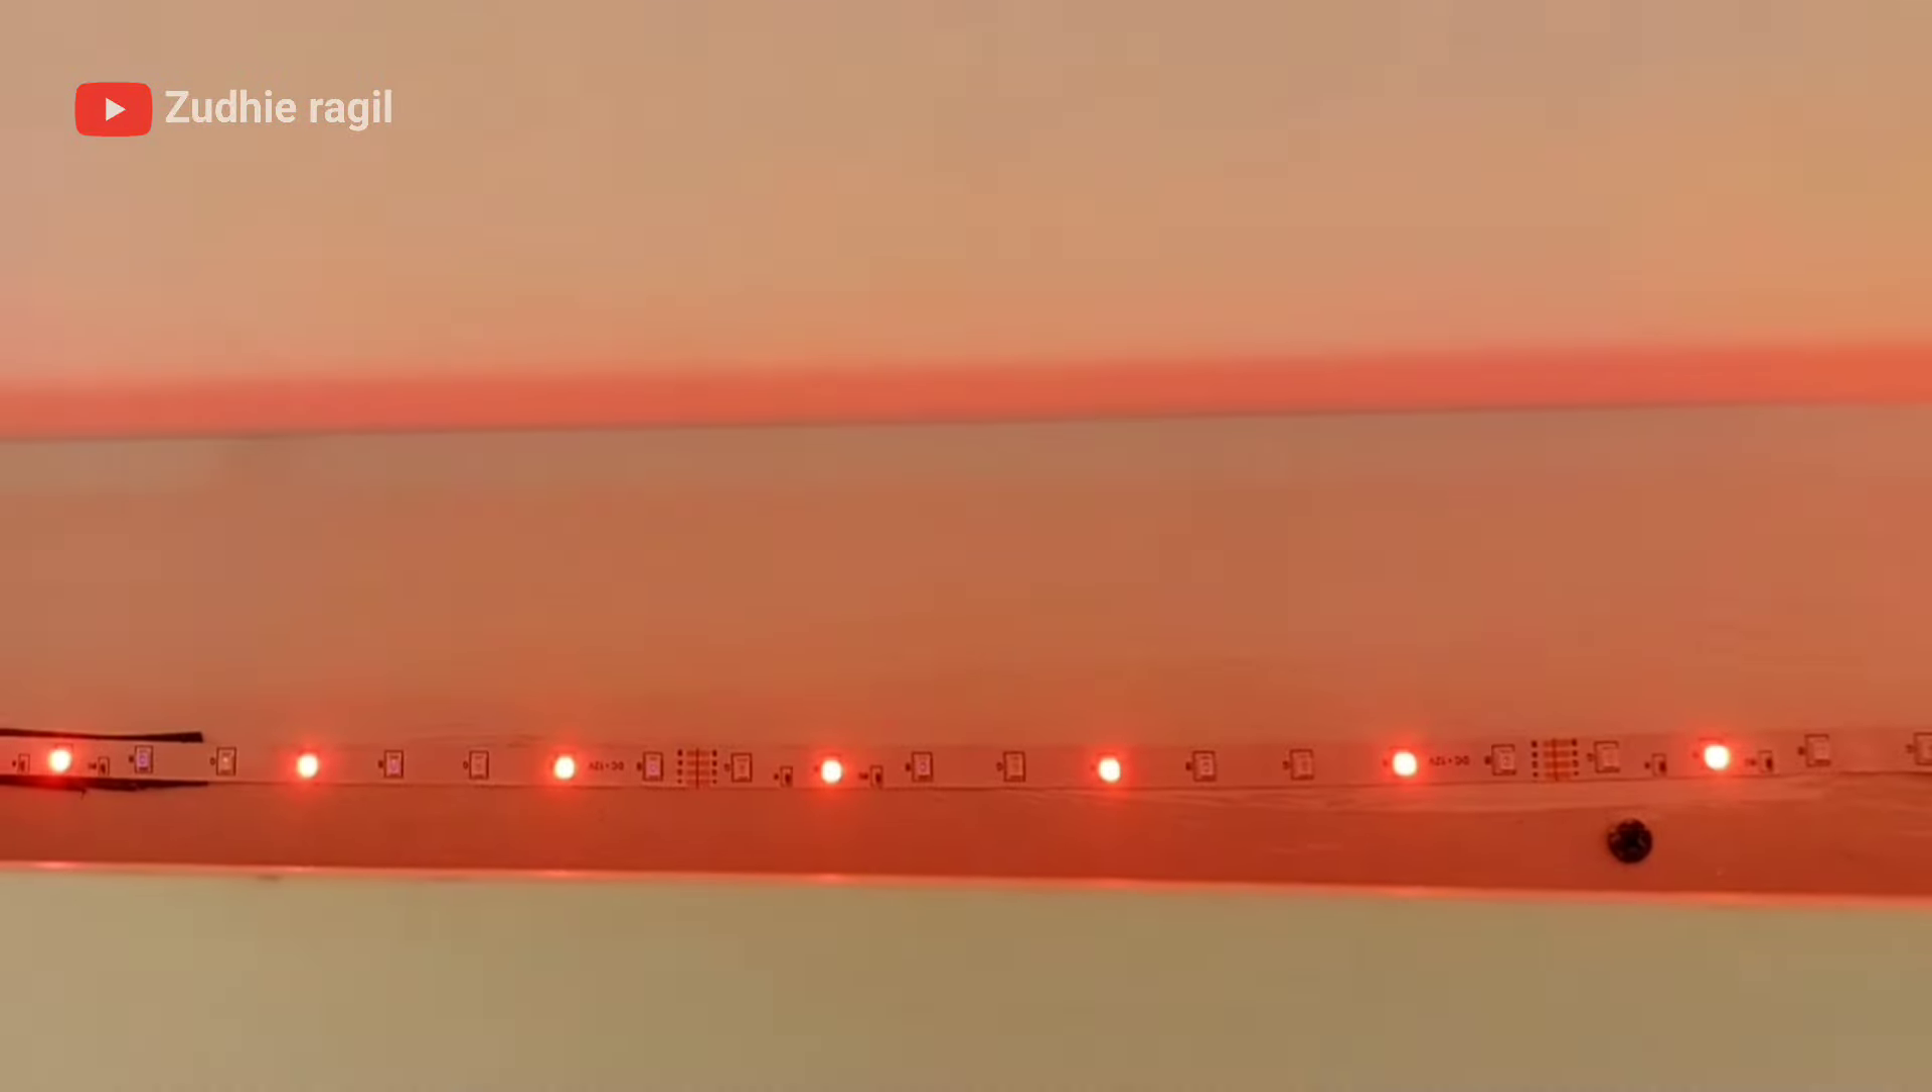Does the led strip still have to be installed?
No.